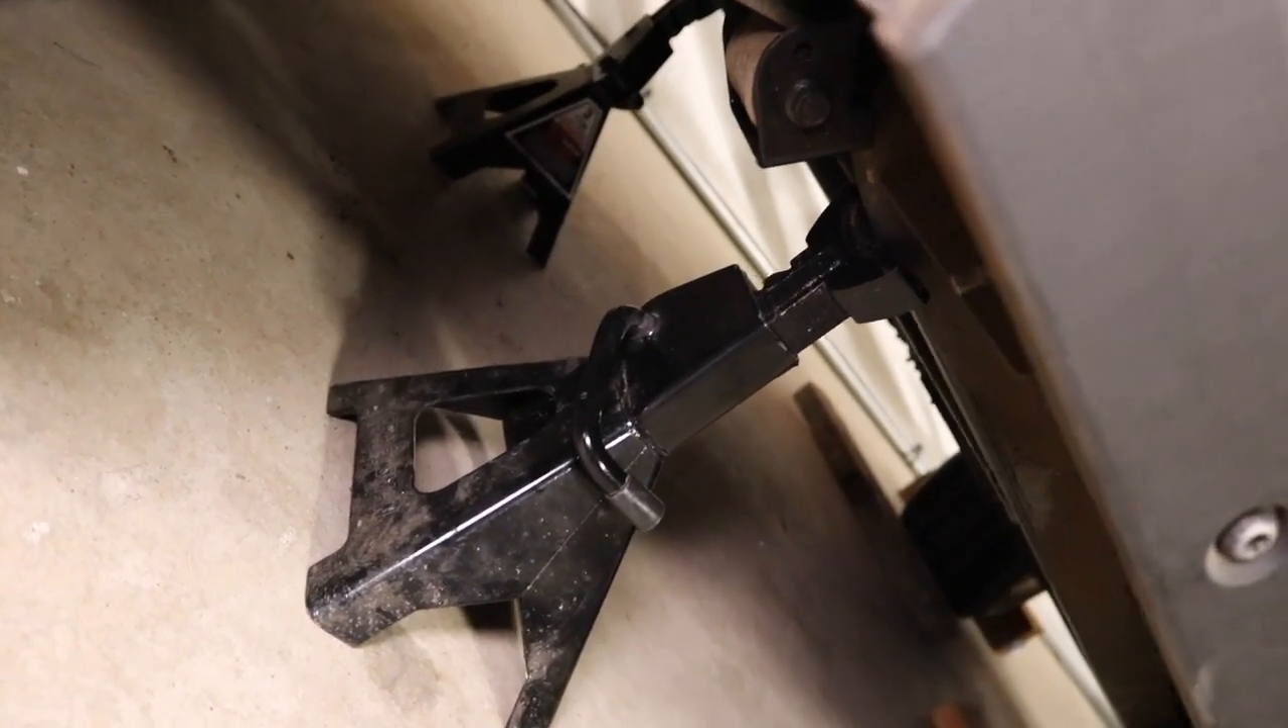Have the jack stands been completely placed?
Yes.